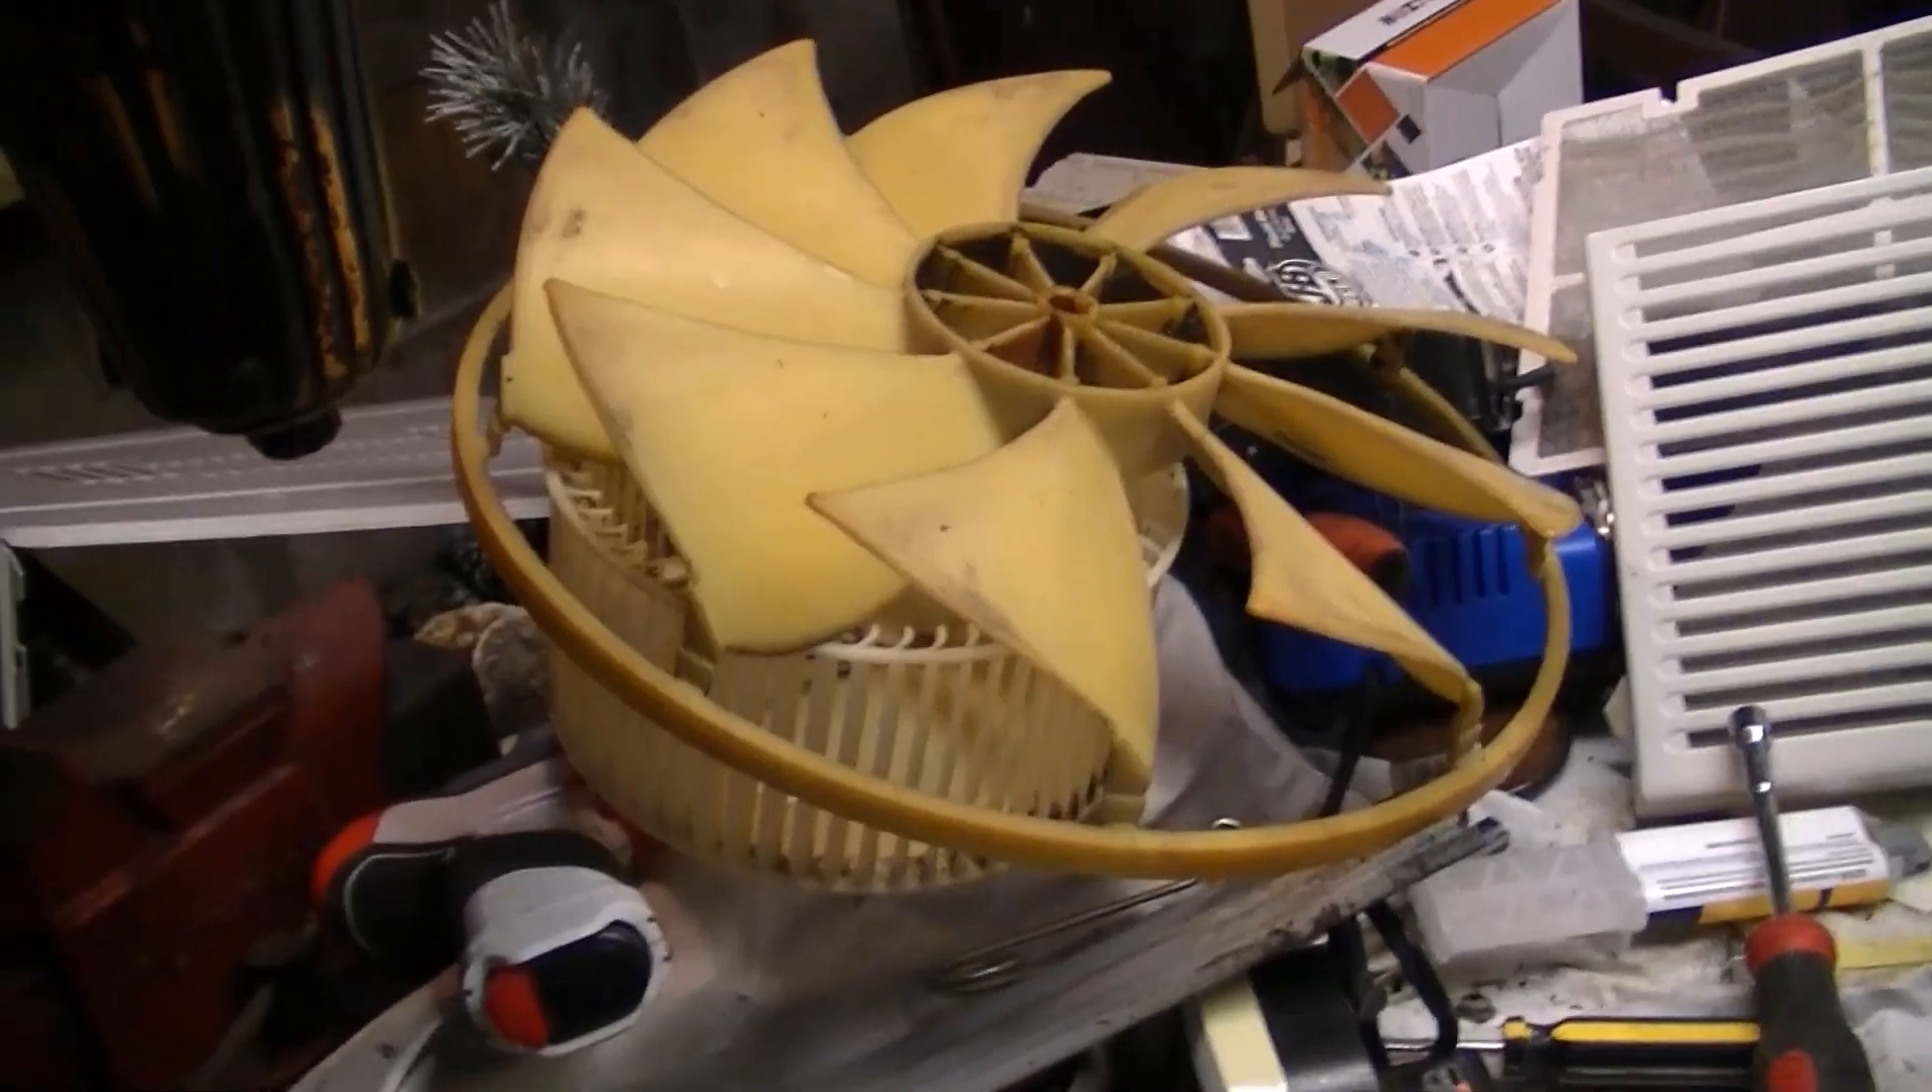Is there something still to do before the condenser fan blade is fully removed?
No.